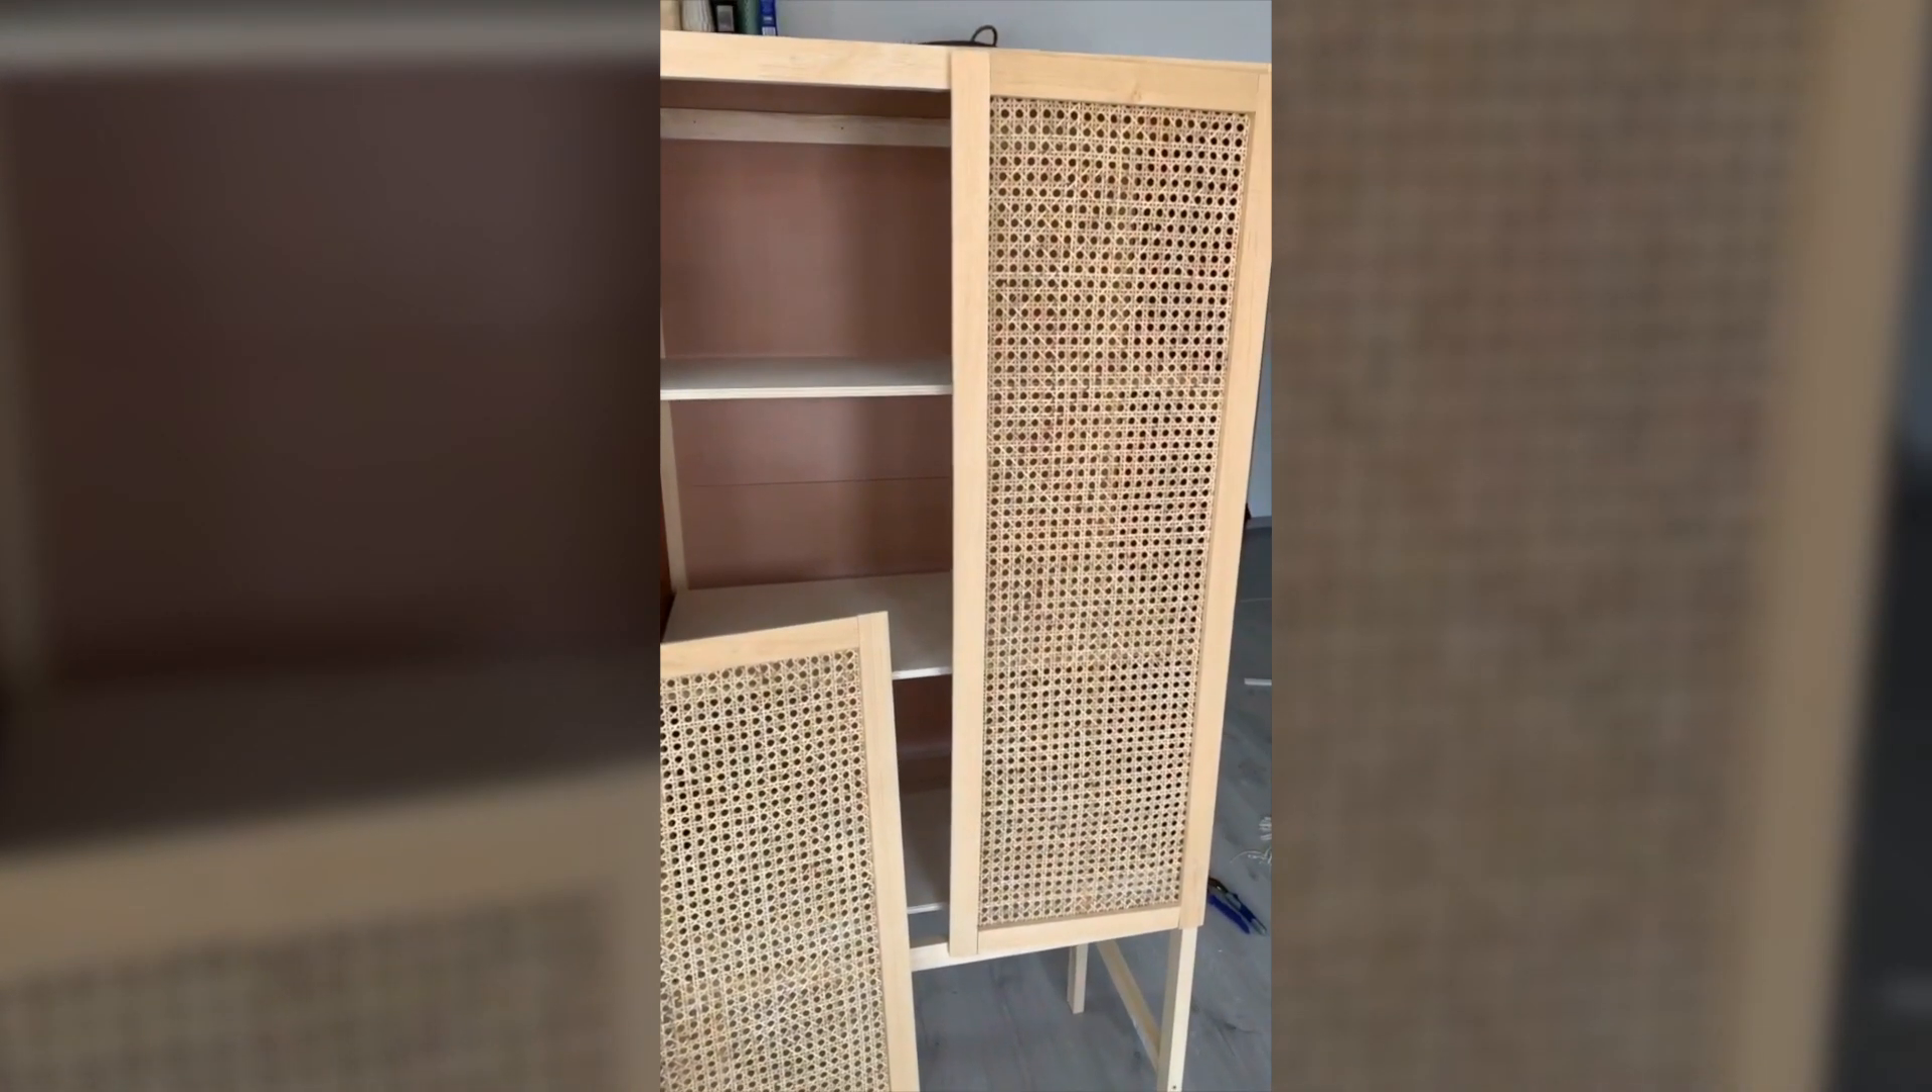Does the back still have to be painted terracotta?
No.